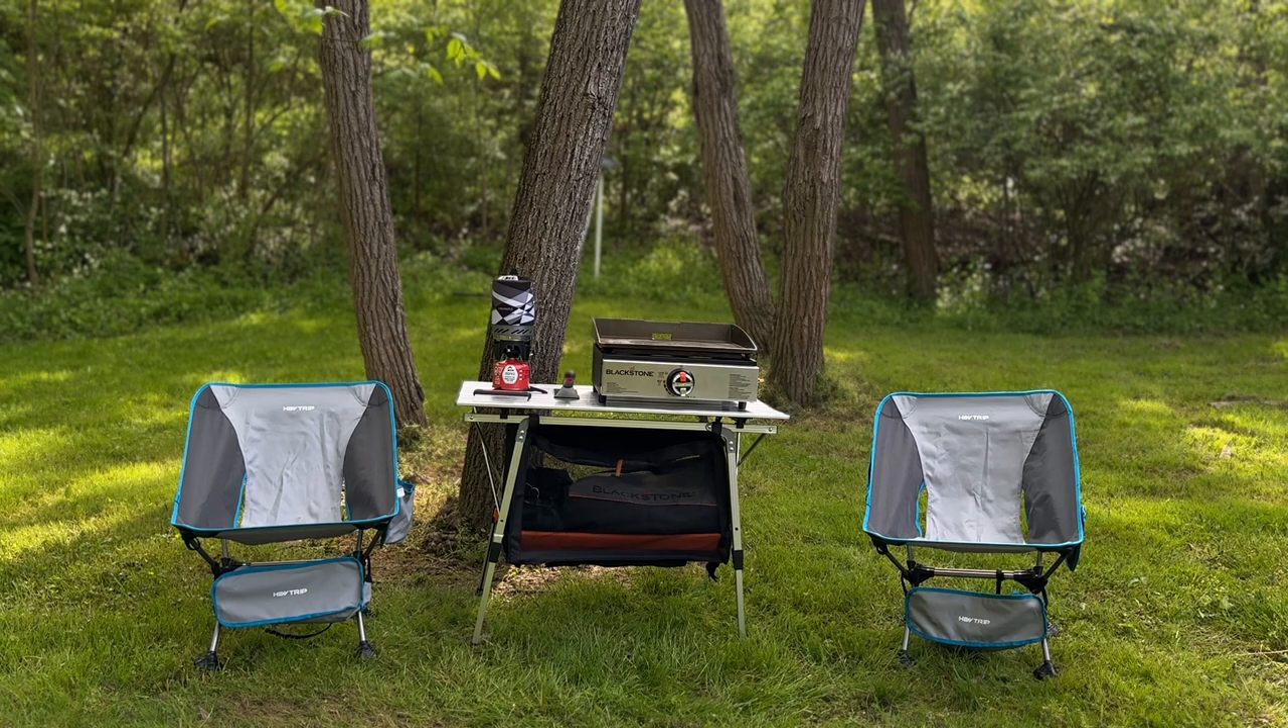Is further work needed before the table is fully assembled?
No.